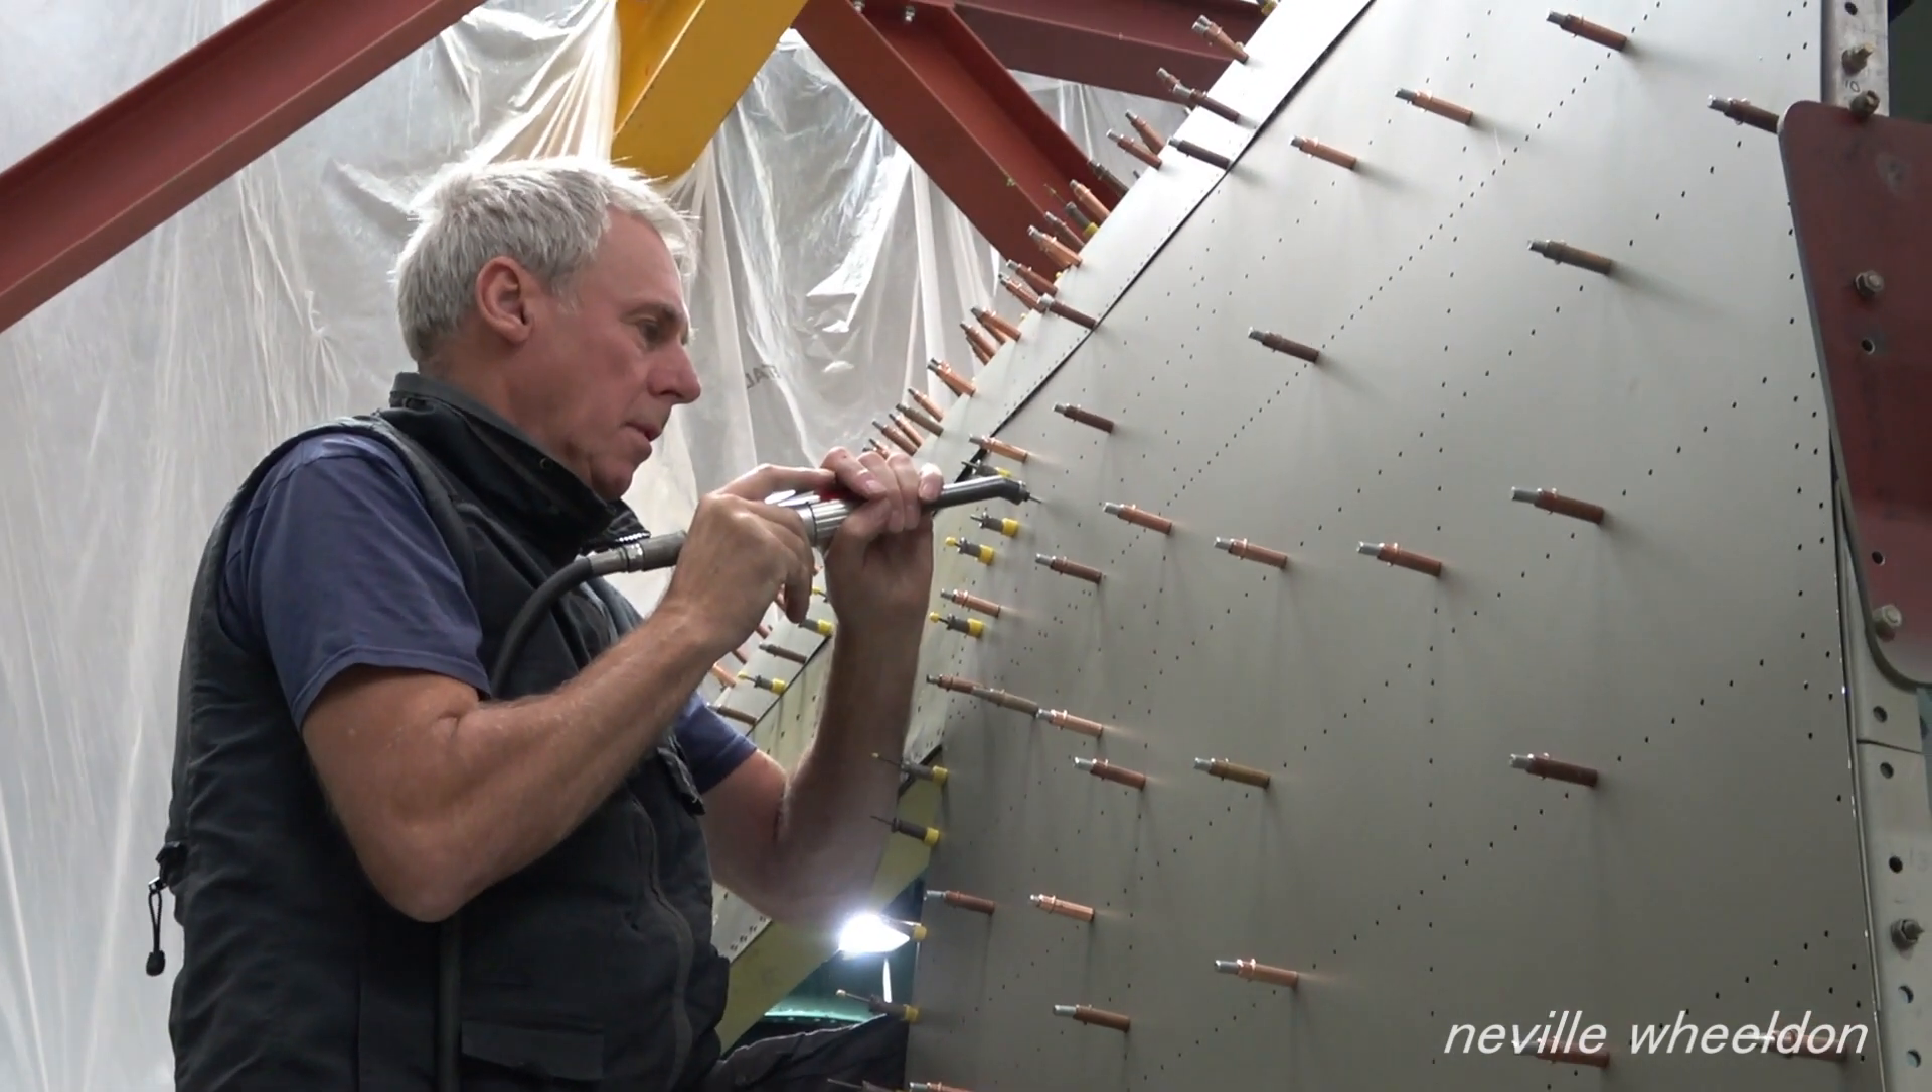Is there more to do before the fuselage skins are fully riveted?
Yes.